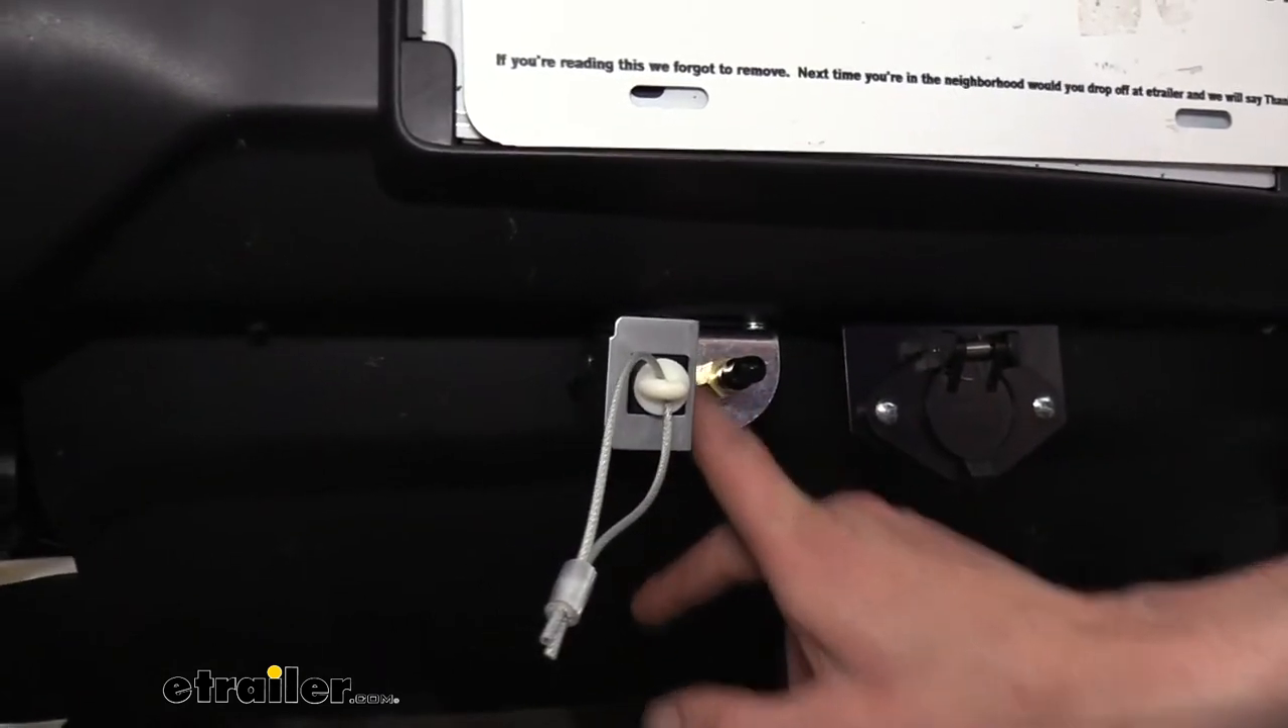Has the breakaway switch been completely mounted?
Yes.